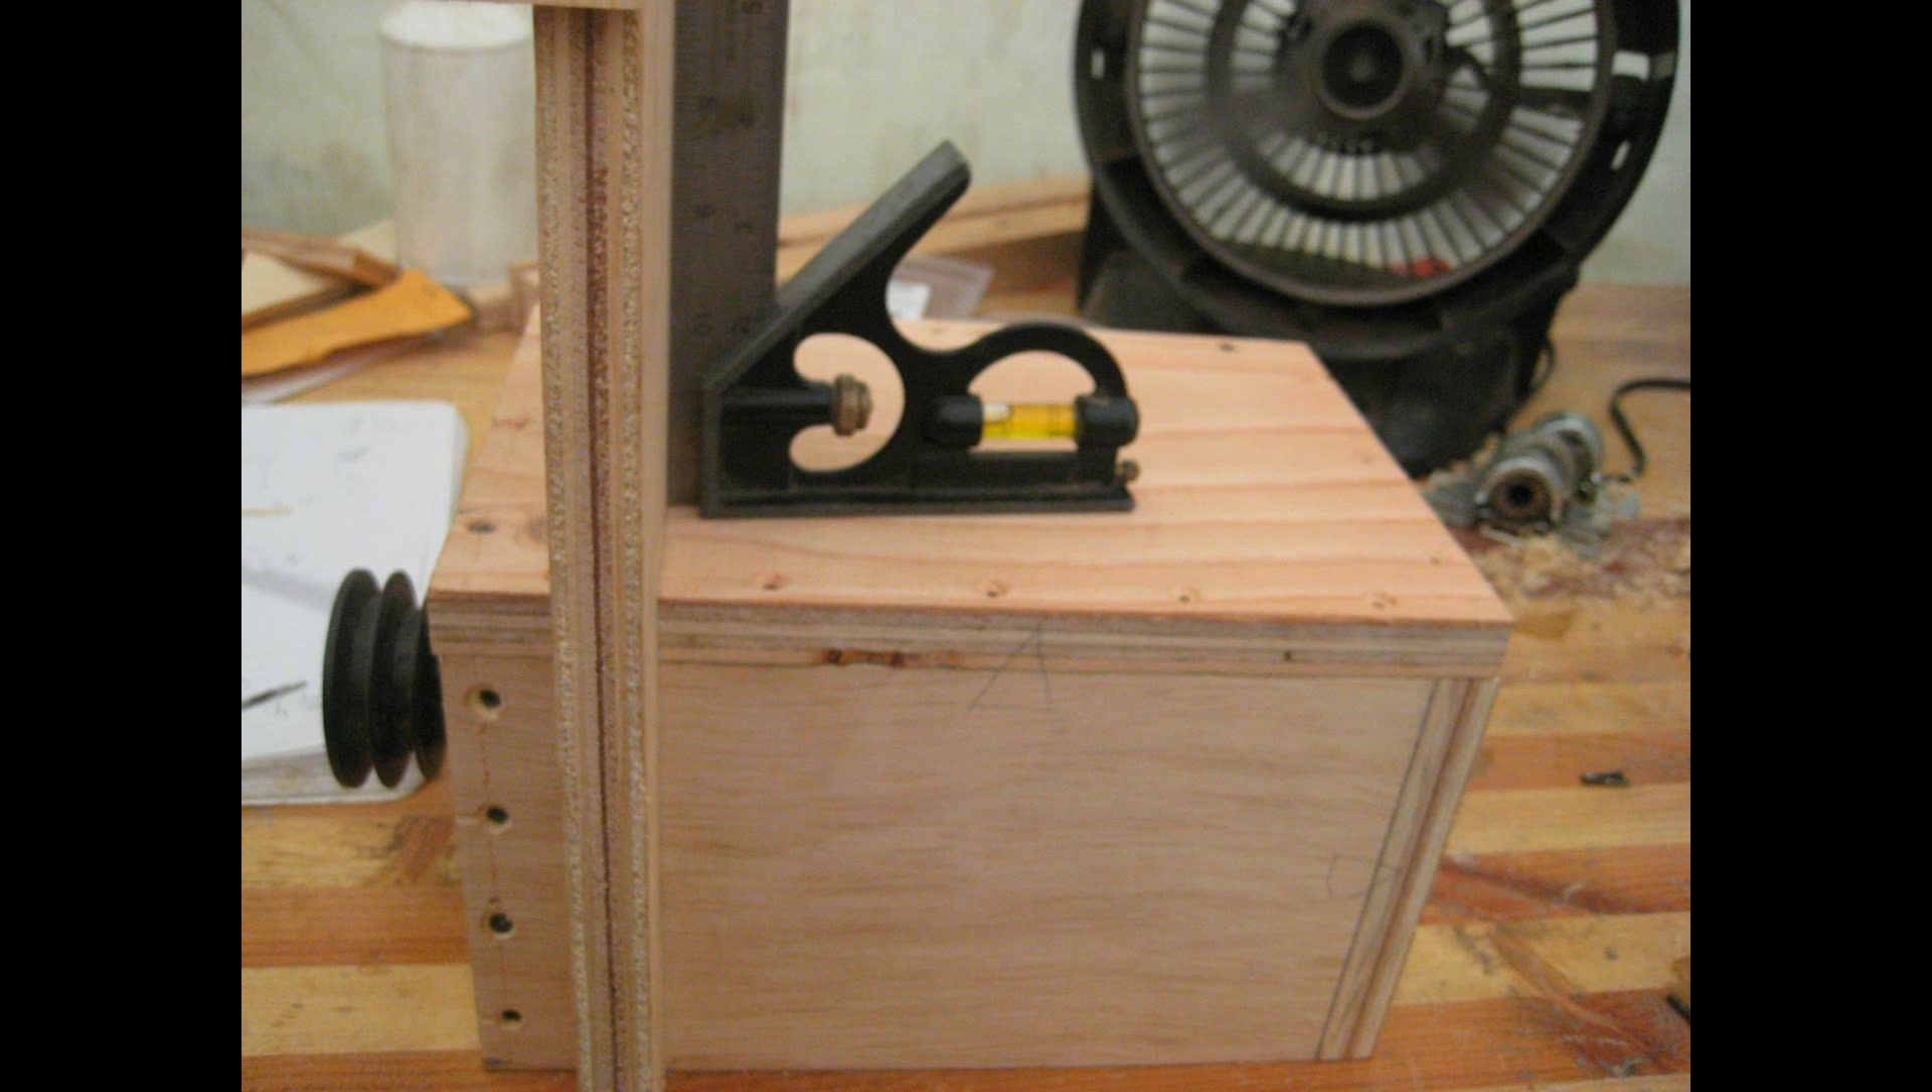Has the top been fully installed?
Yes.